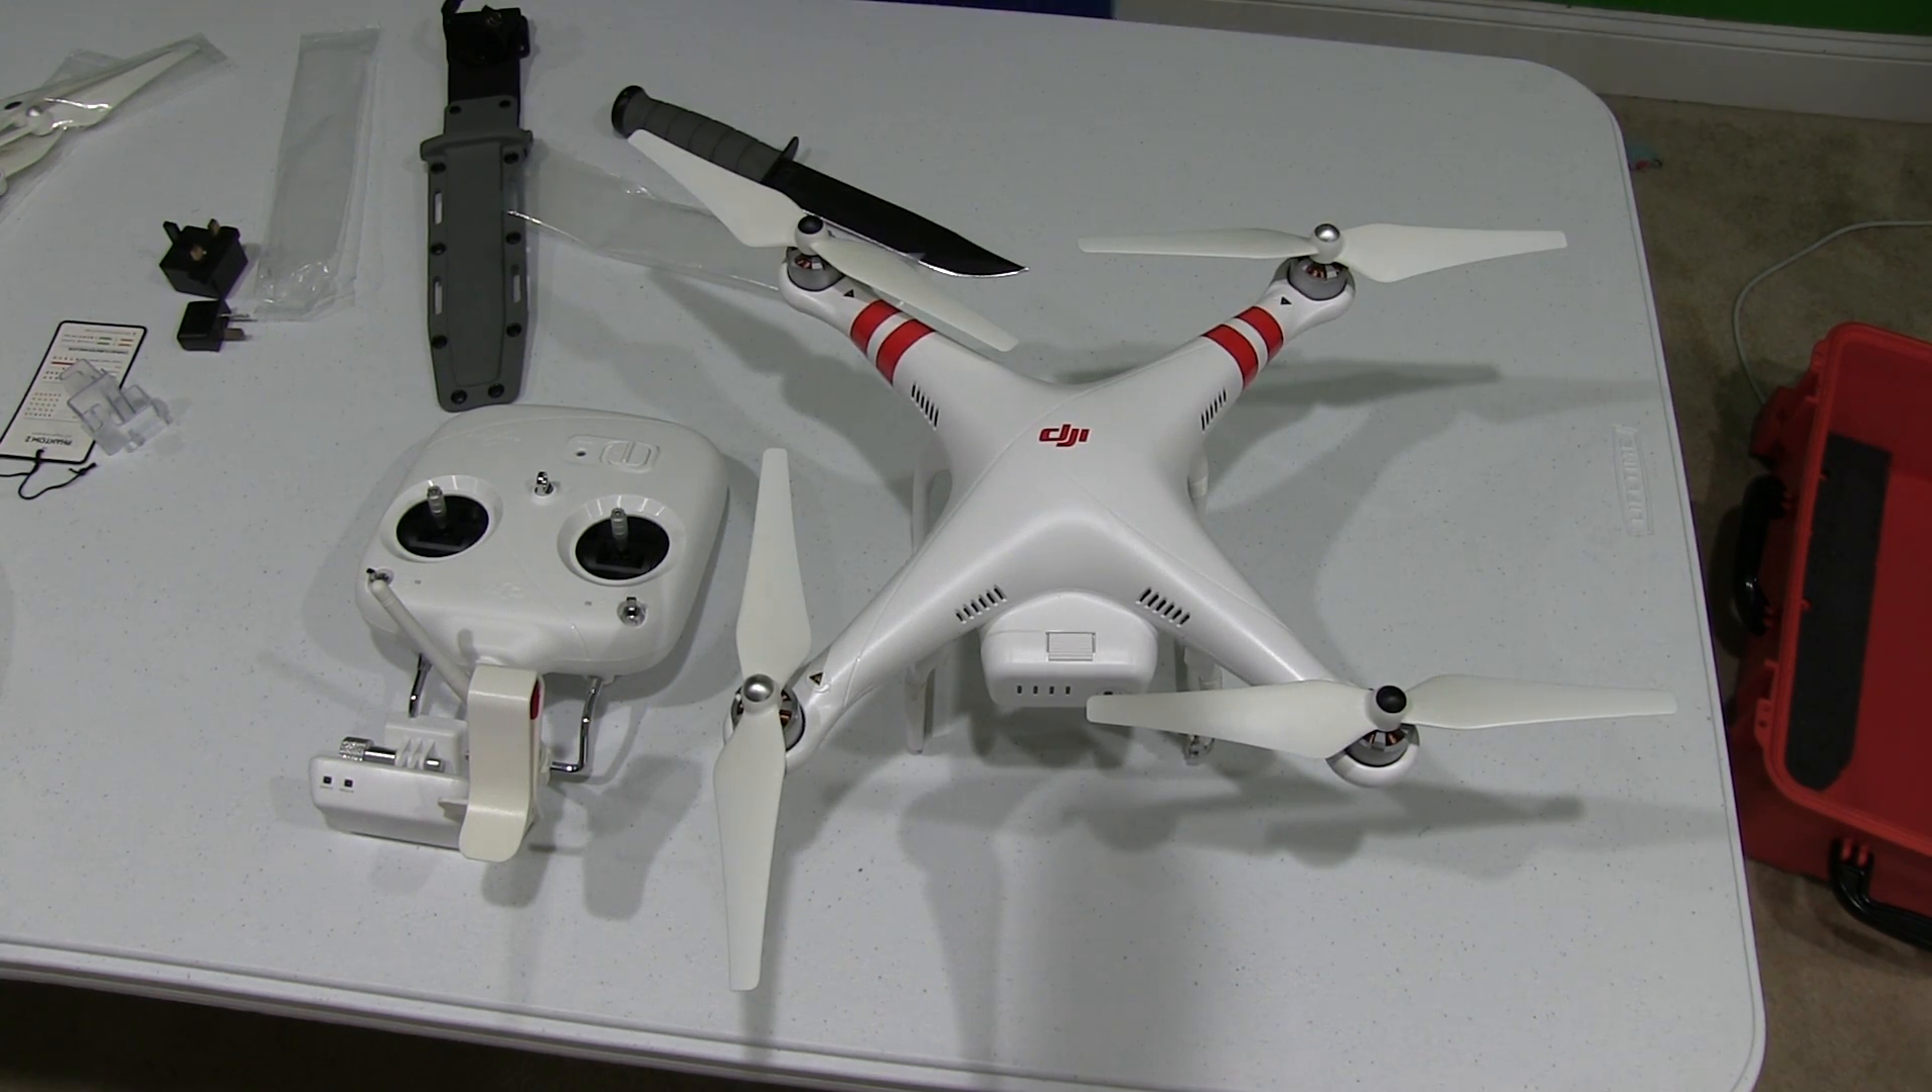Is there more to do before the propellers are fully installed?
No.